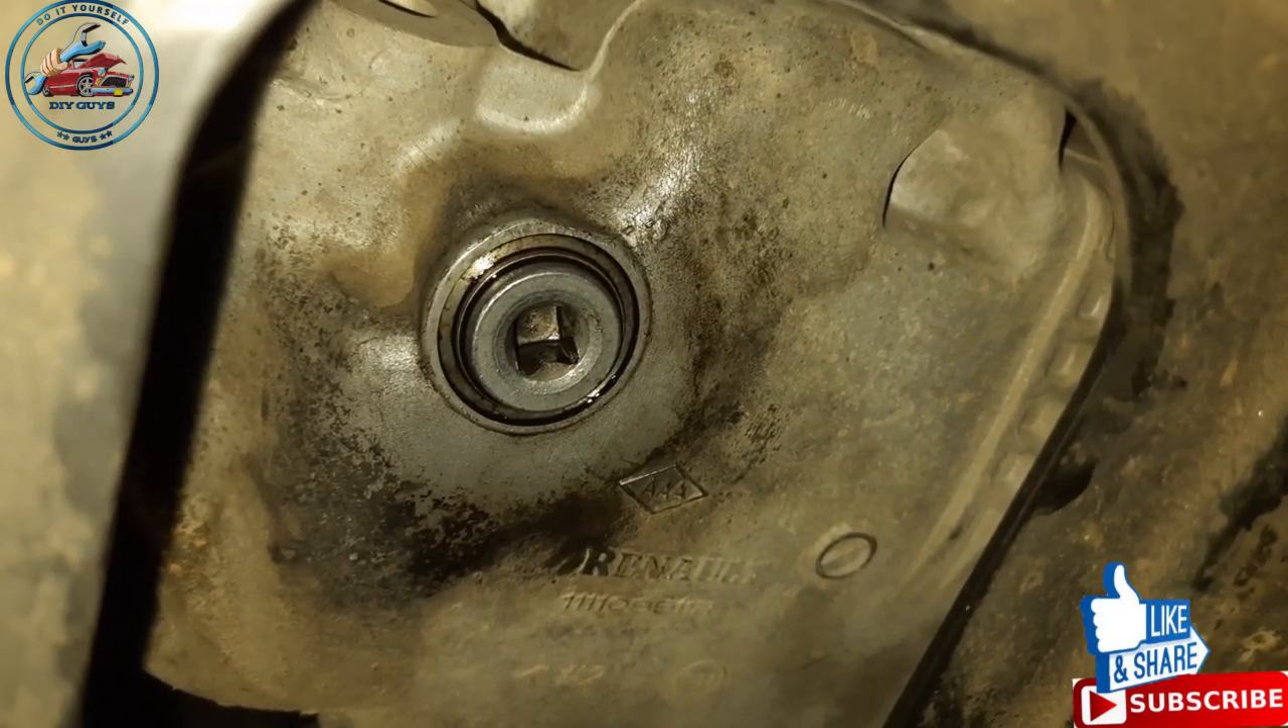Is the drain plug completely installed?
Yes.